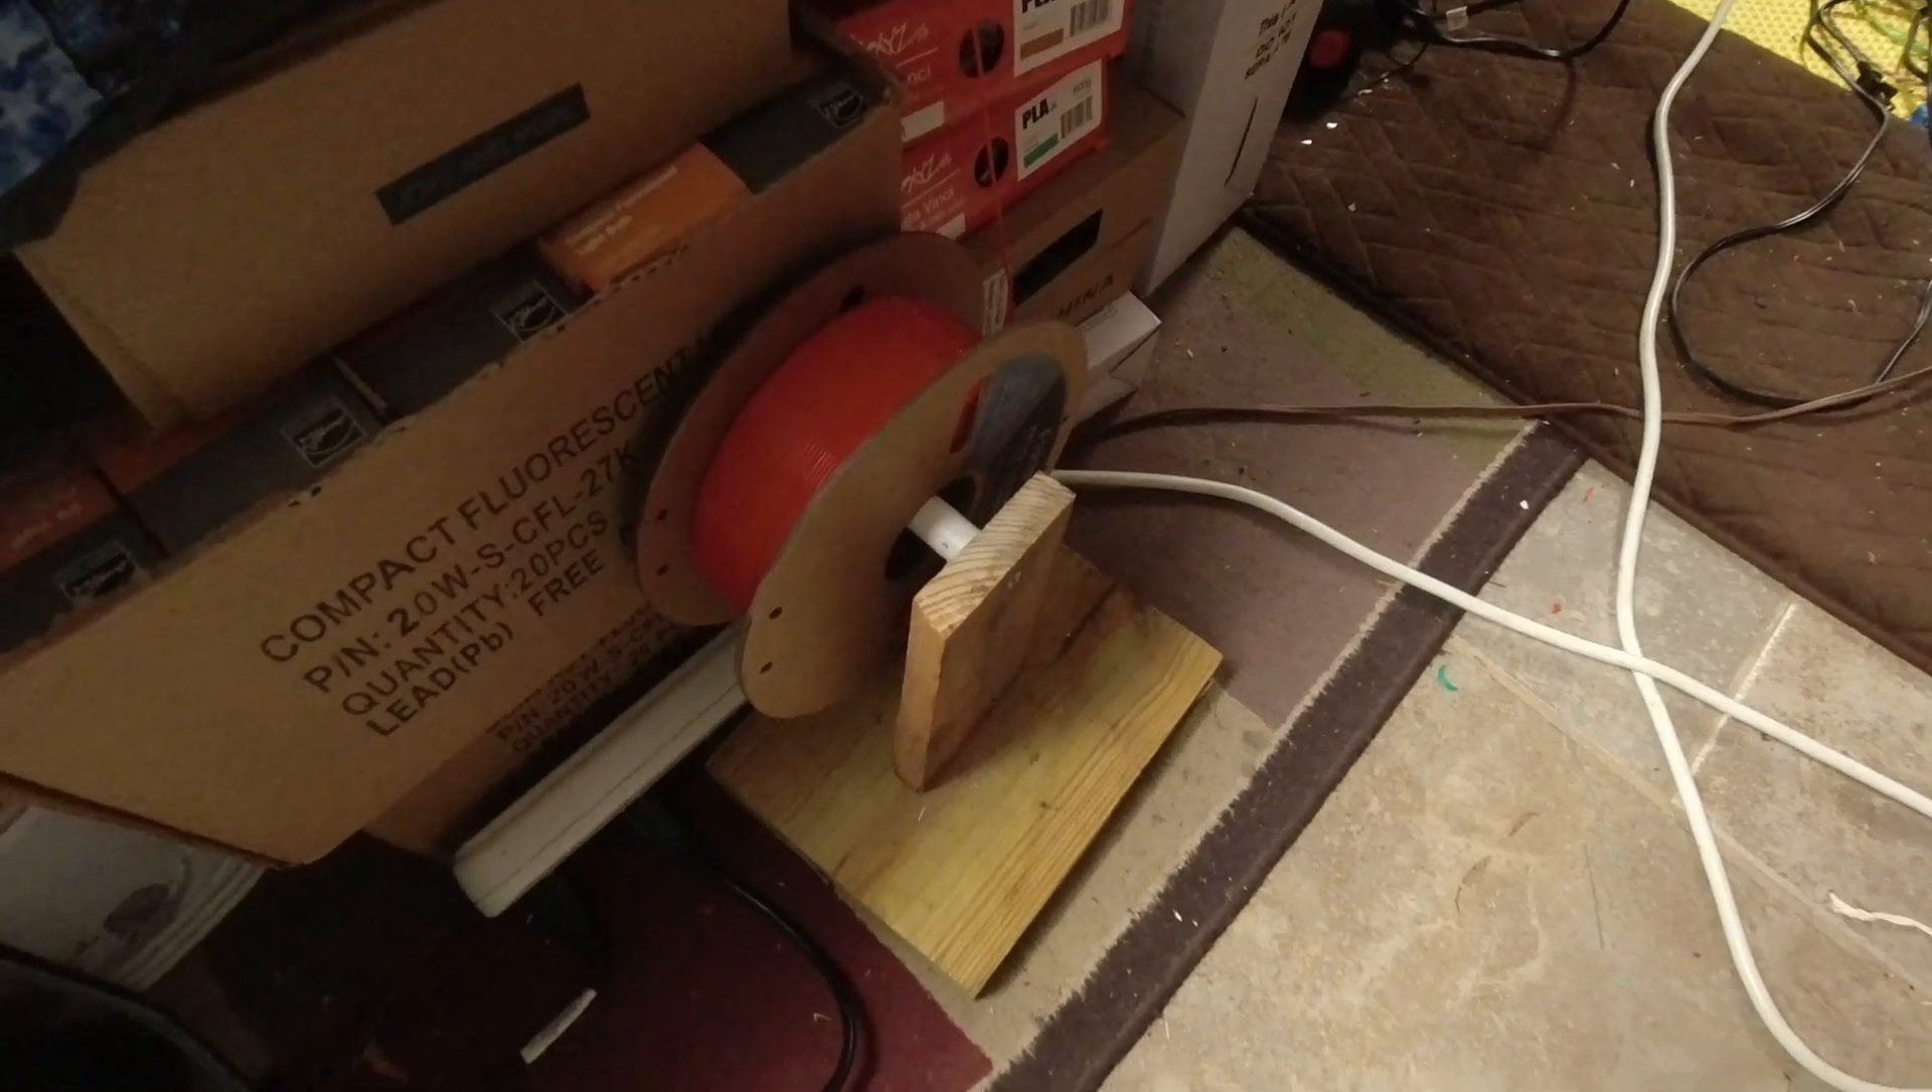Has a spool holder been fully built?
Yes.